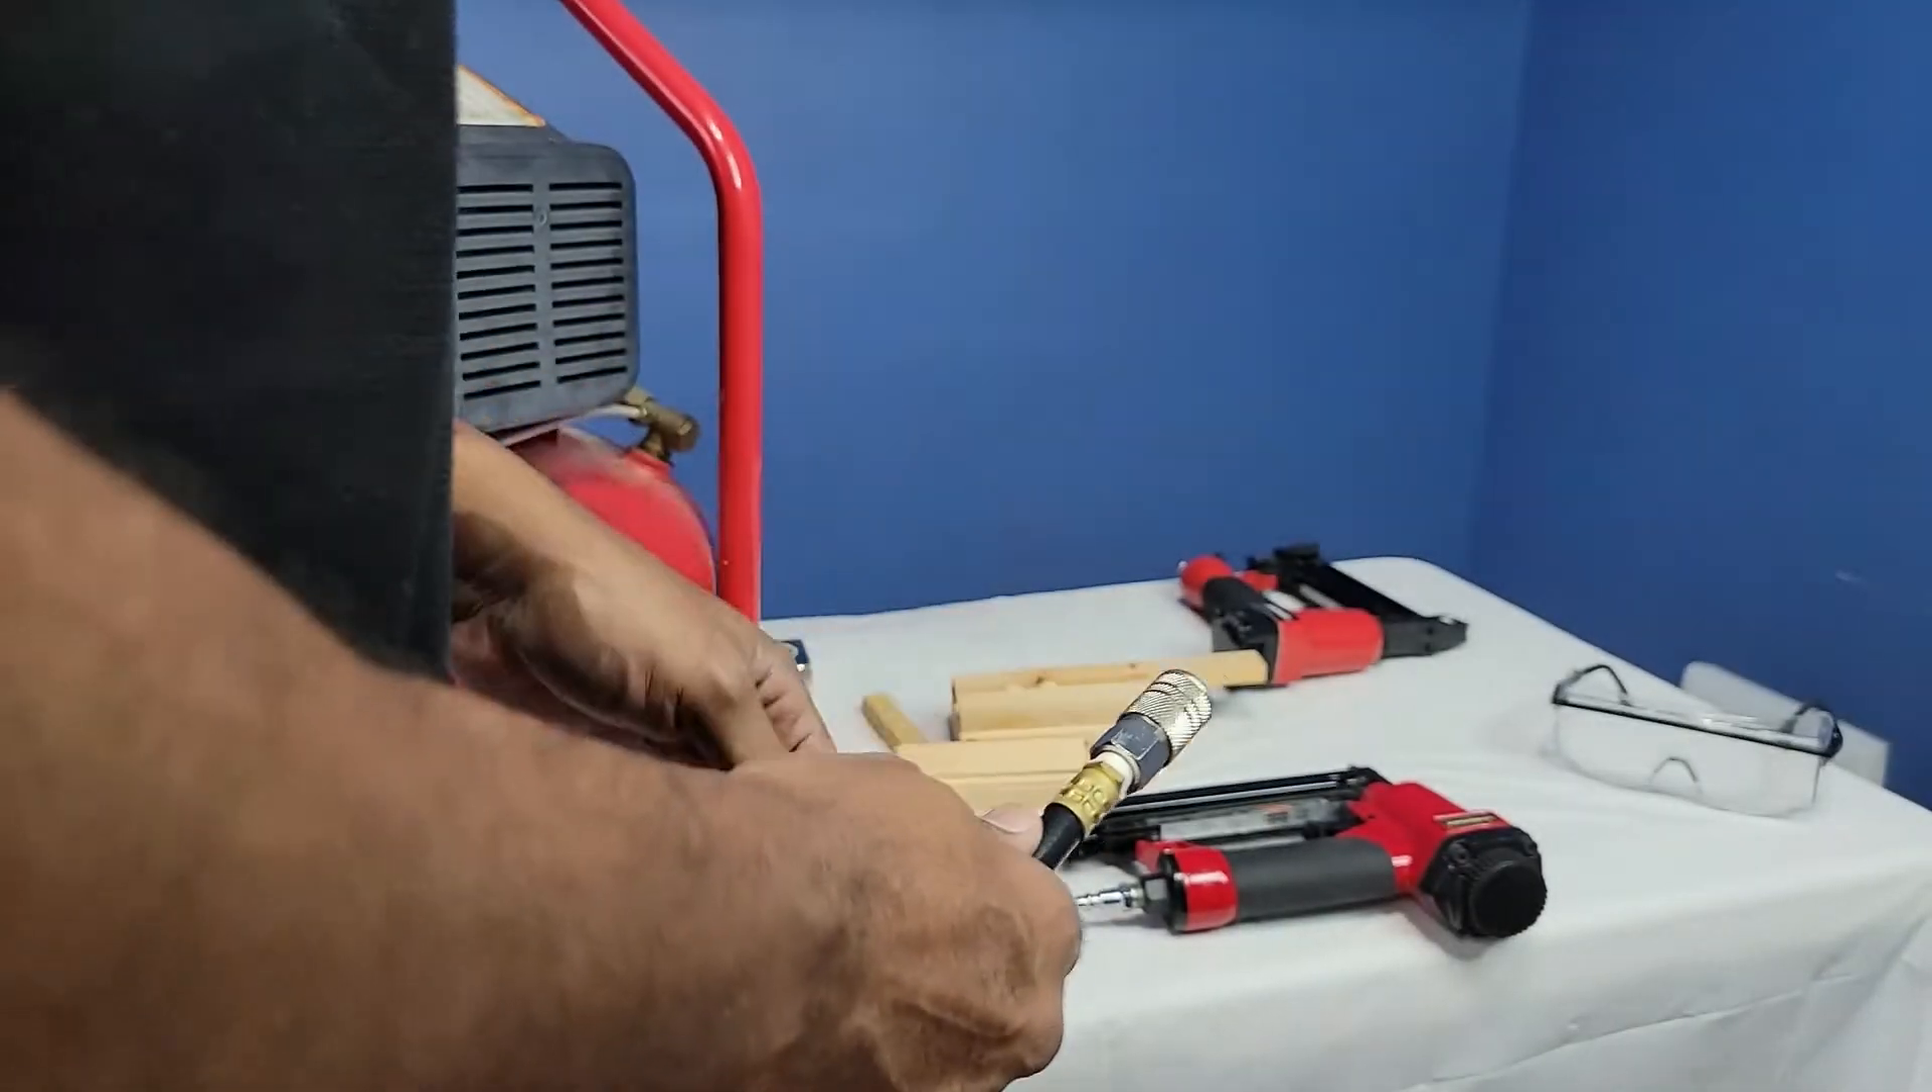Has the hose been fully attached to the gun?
No.